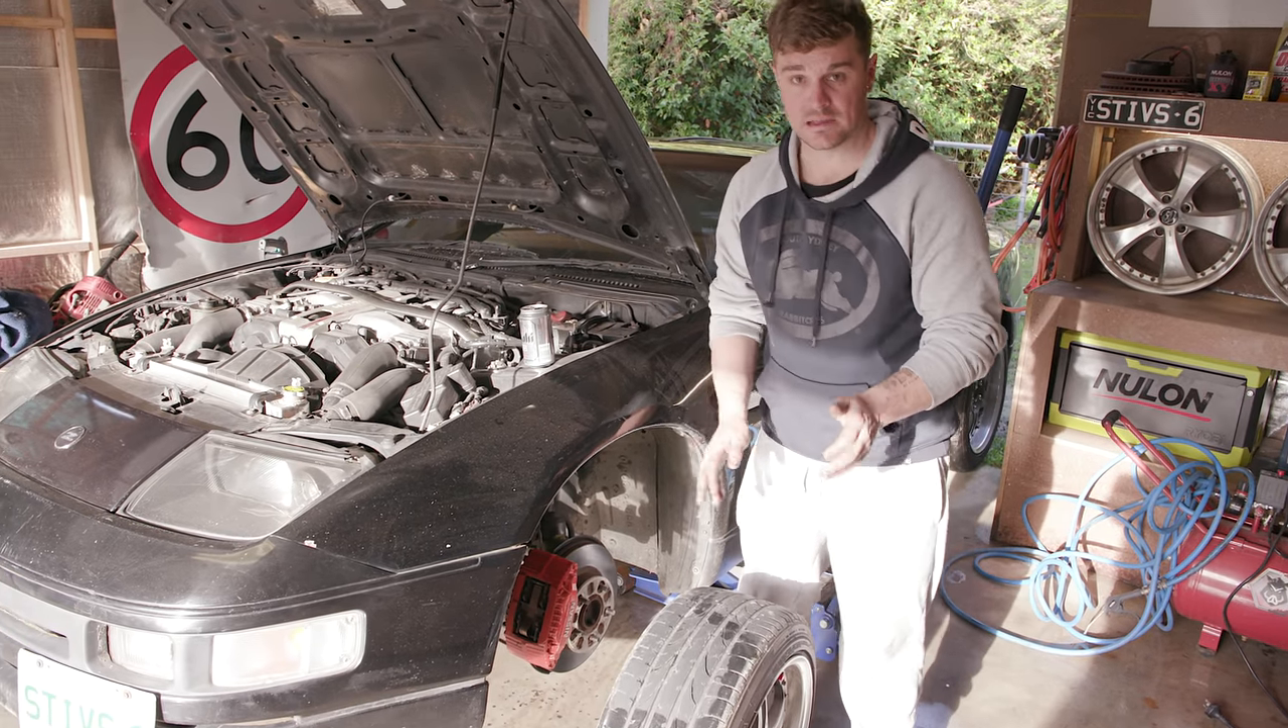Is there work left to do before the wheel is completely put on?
Yes.